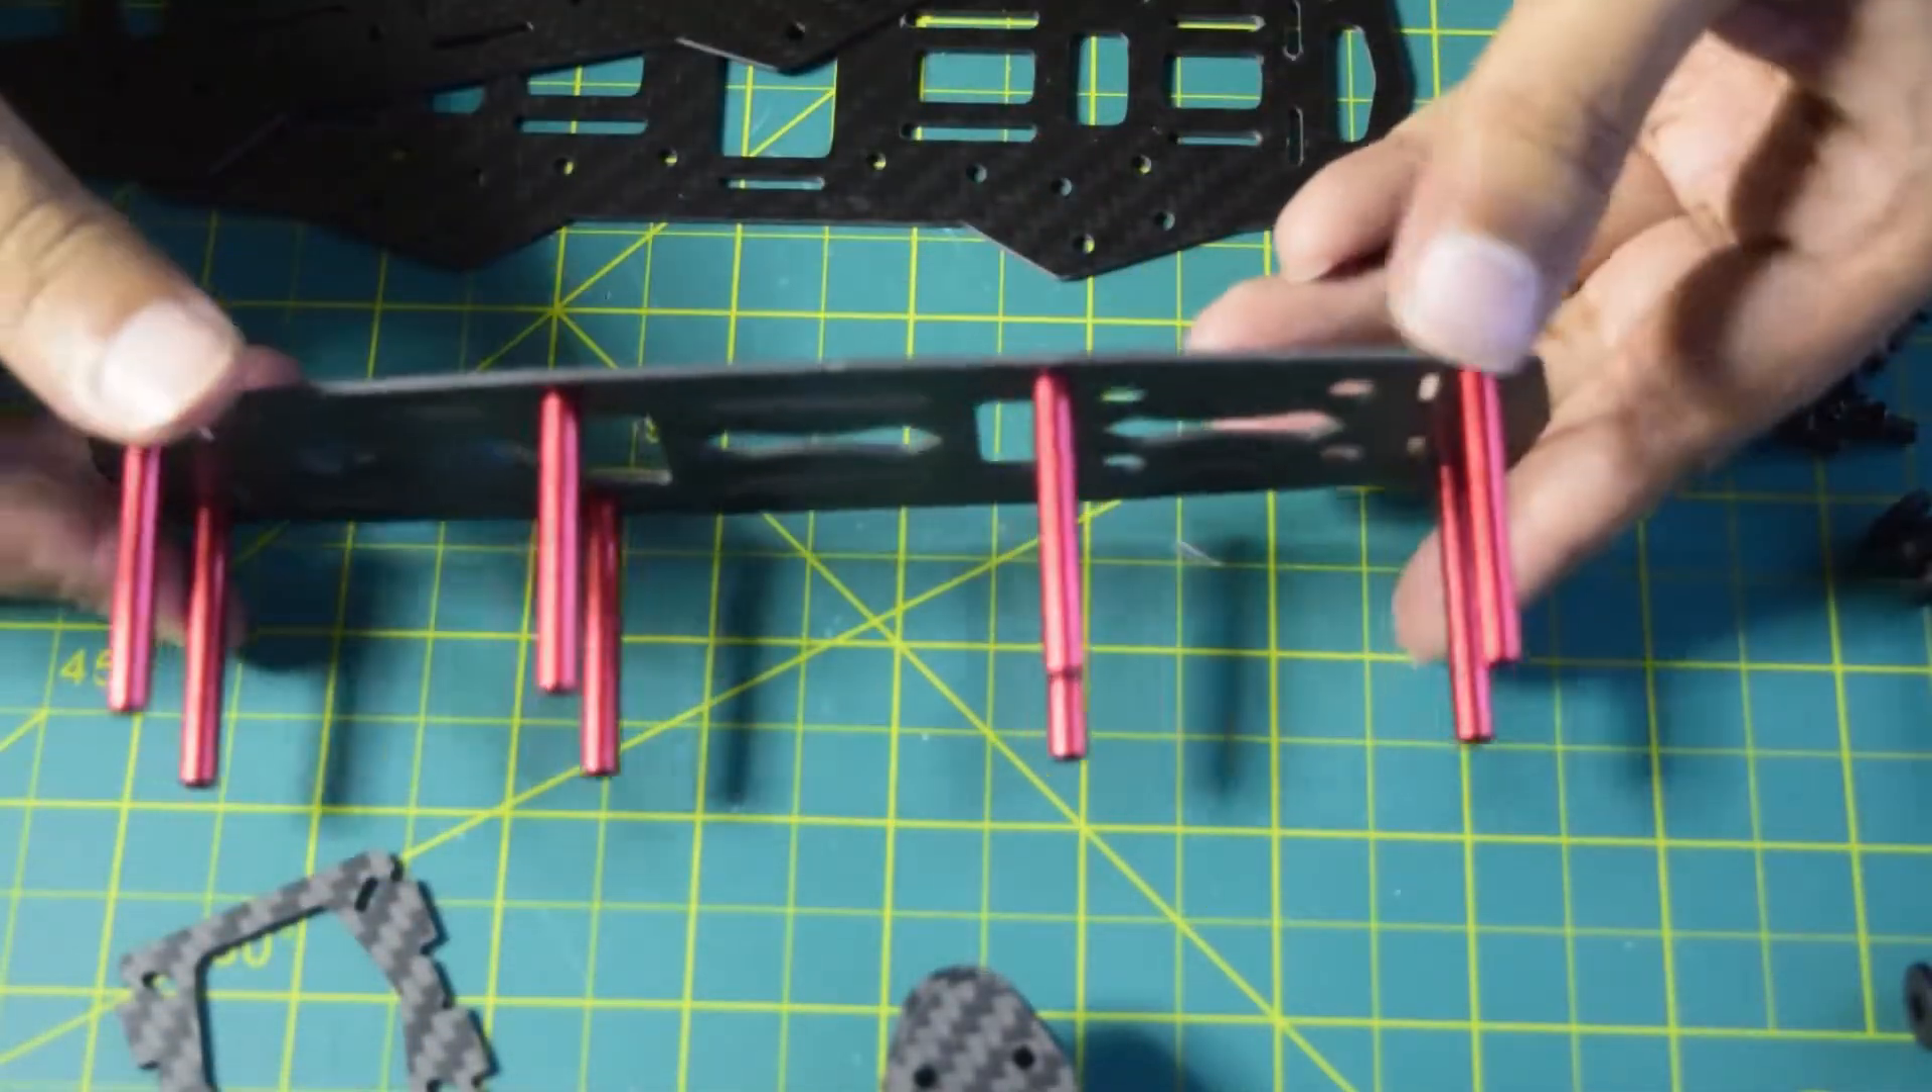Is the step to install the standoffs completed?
Yes.